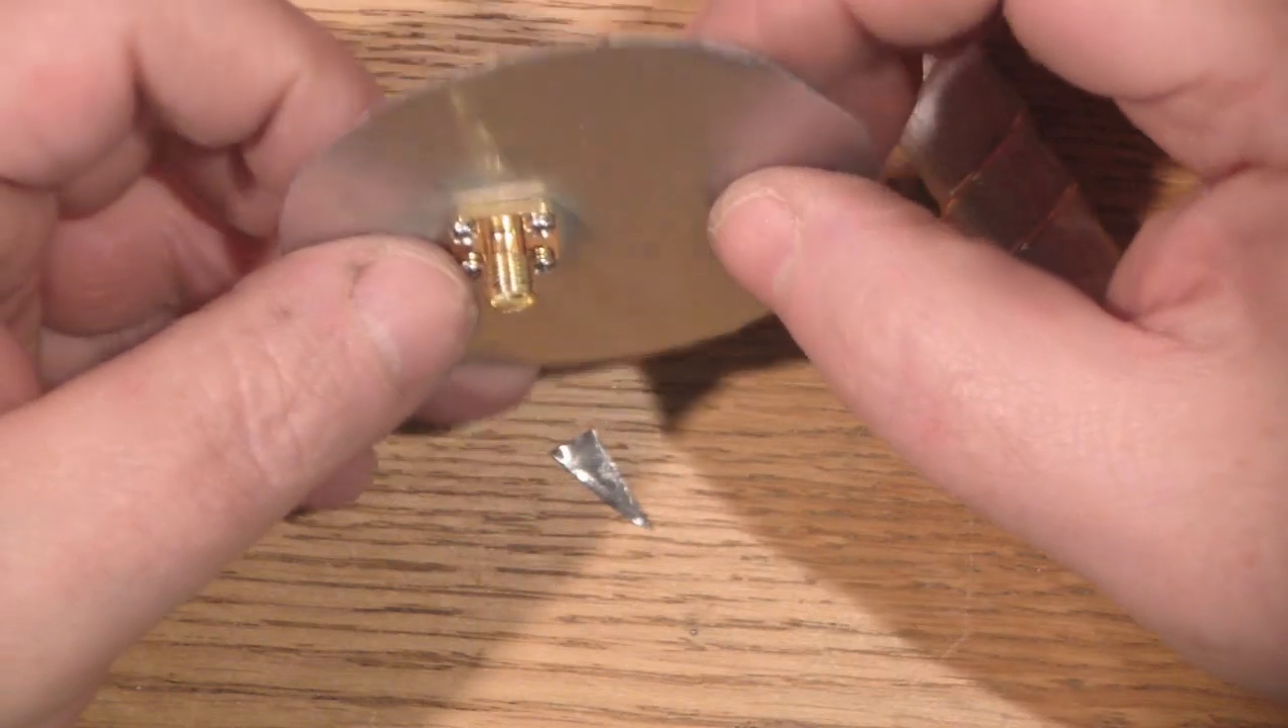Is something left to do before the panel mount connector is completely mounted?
No.